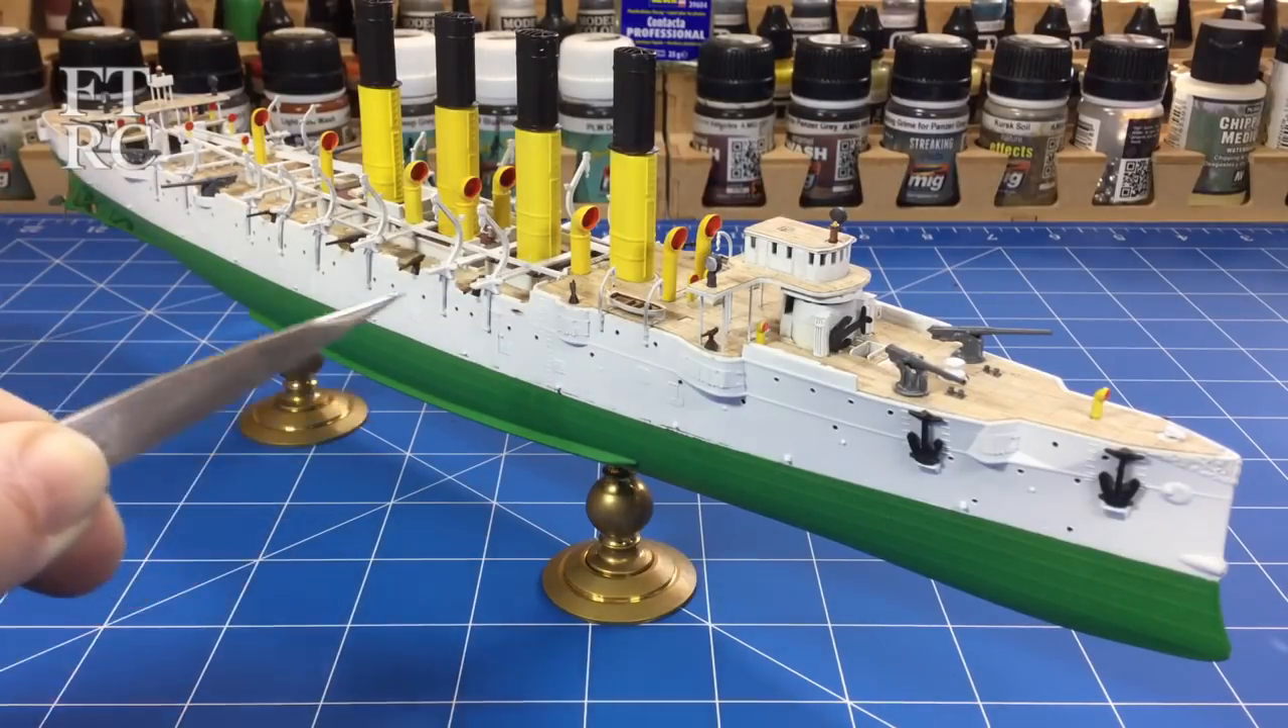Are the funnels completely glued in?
Yes.